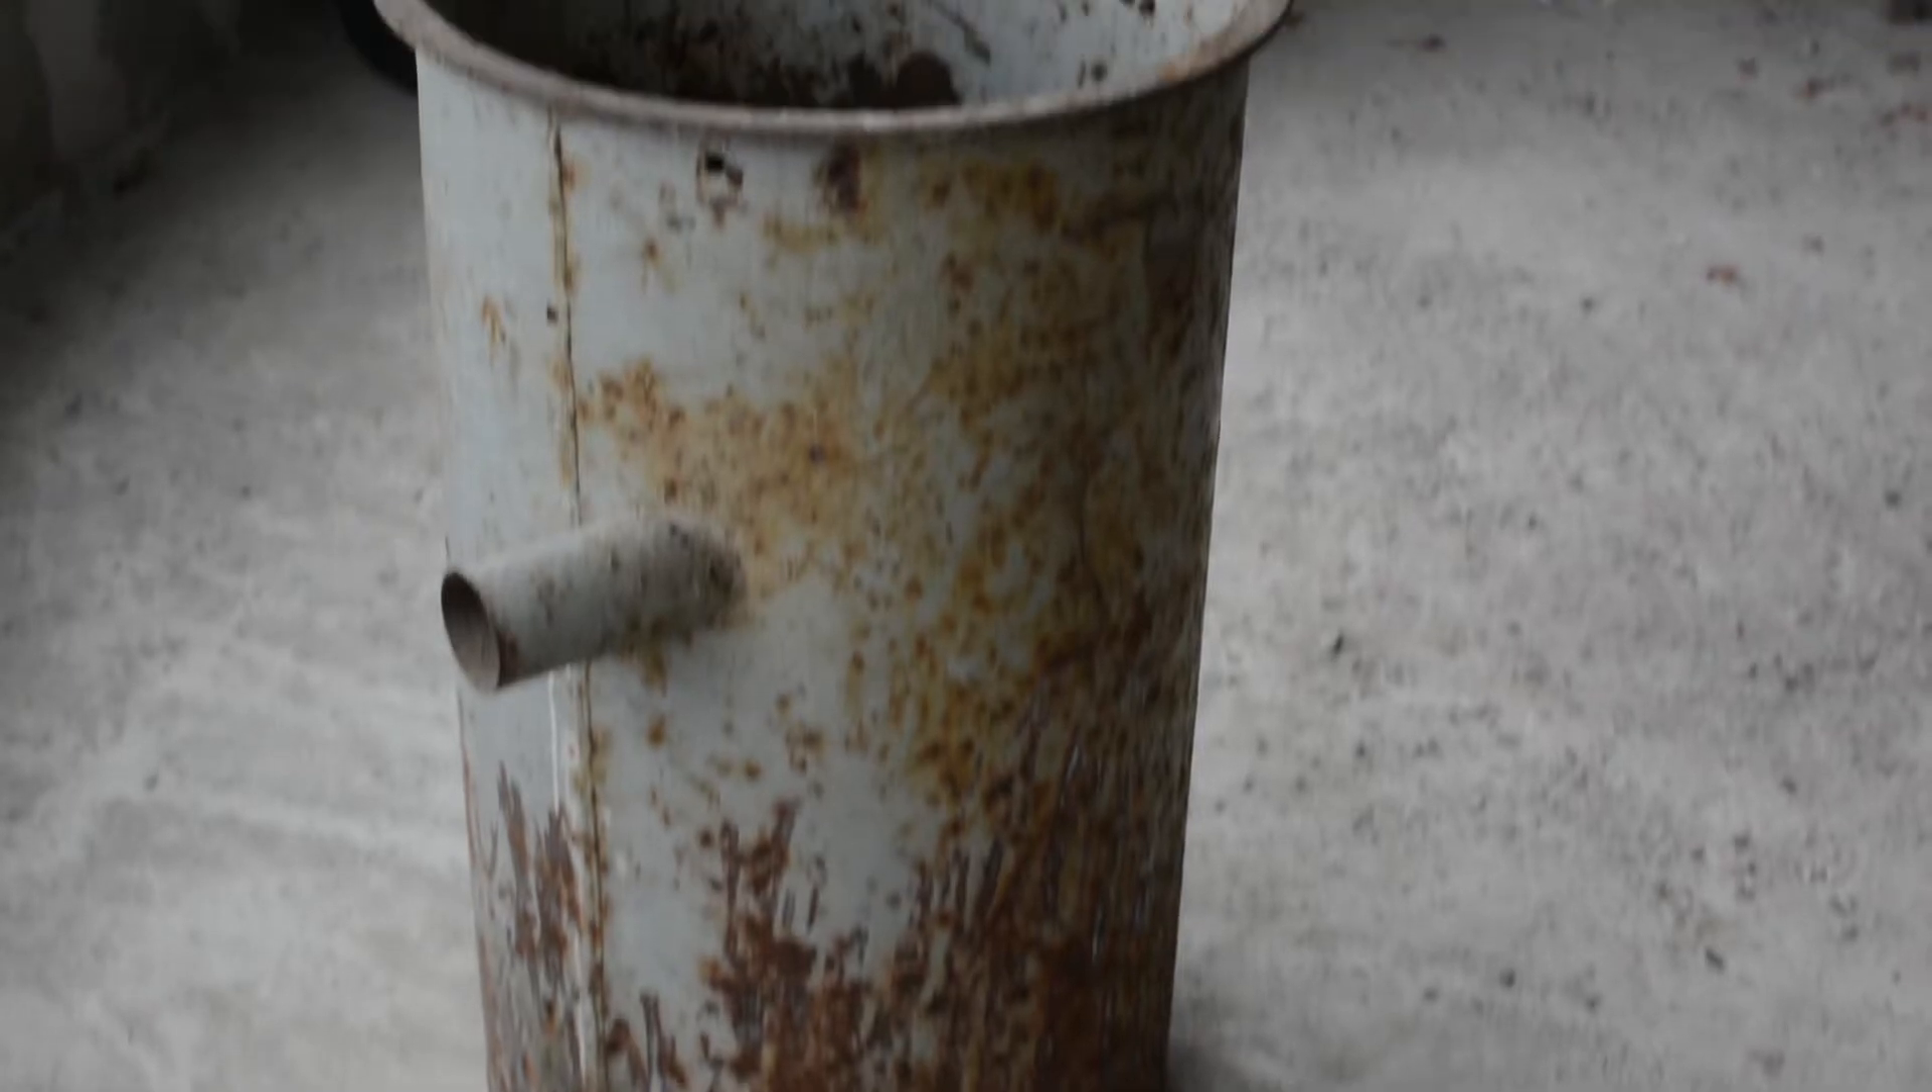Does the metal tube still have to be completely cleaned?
Yes.